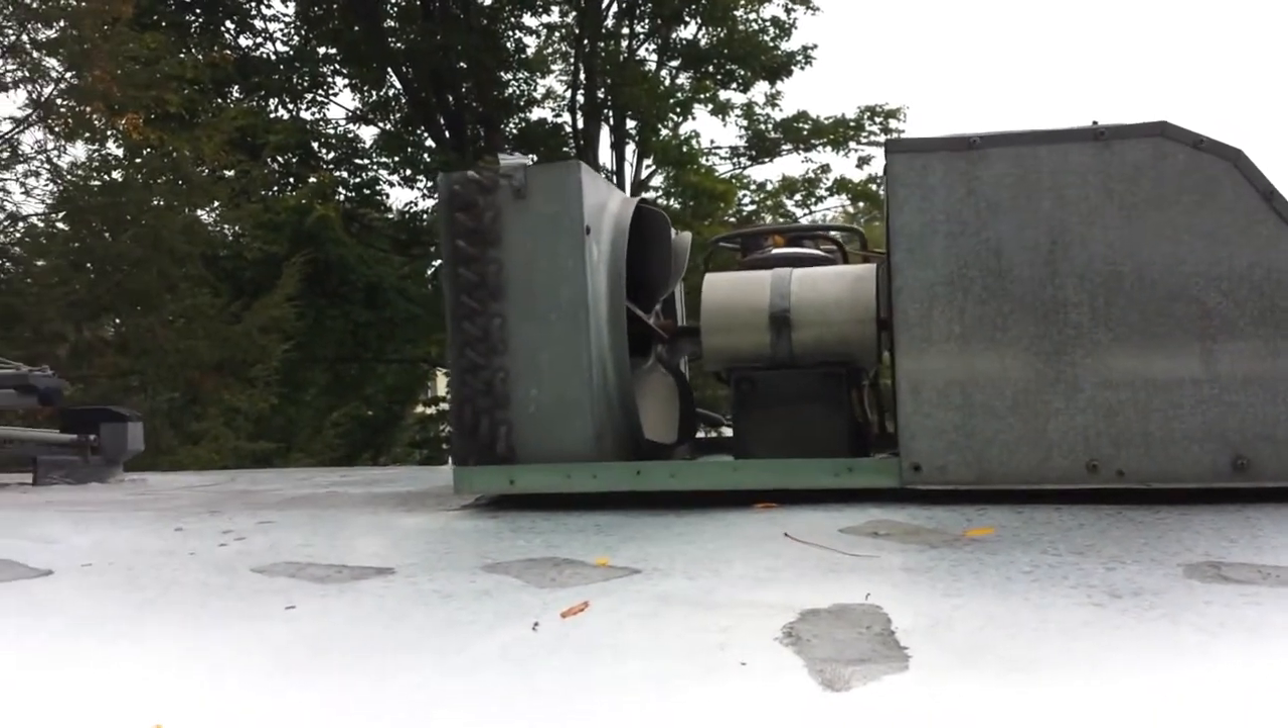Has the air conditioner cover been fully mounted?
No.